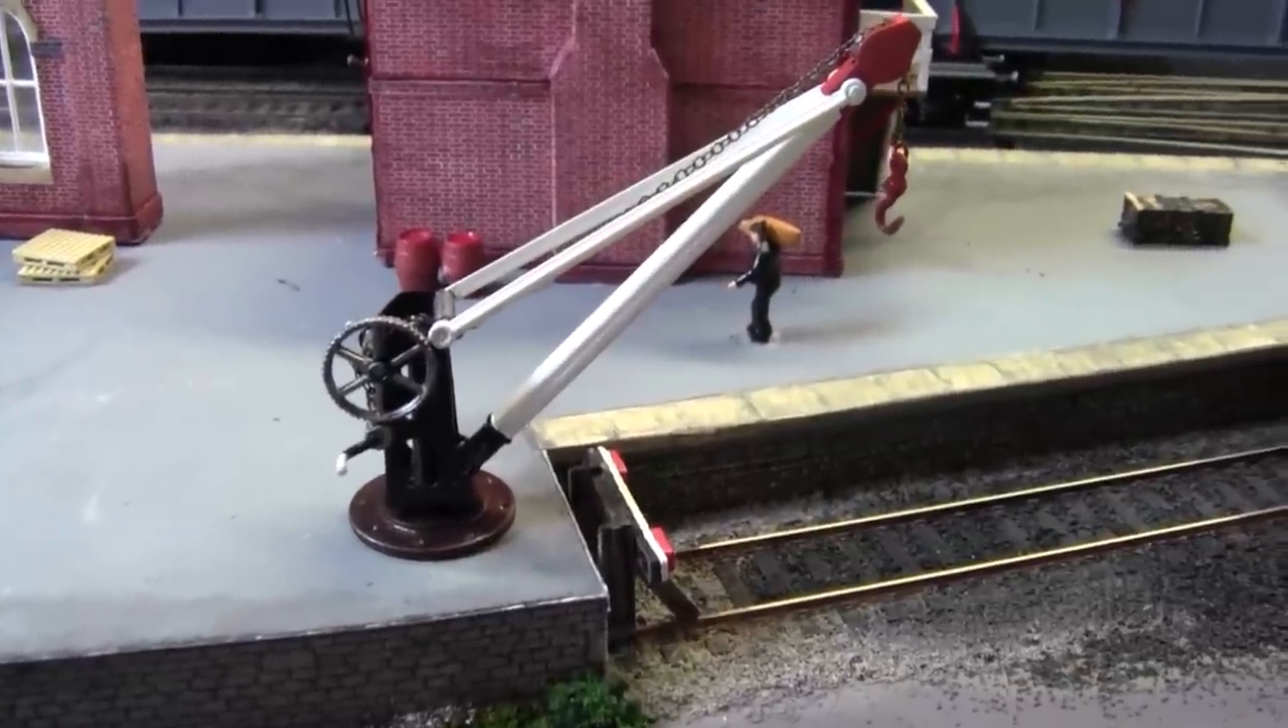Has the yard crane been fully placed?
Yes.